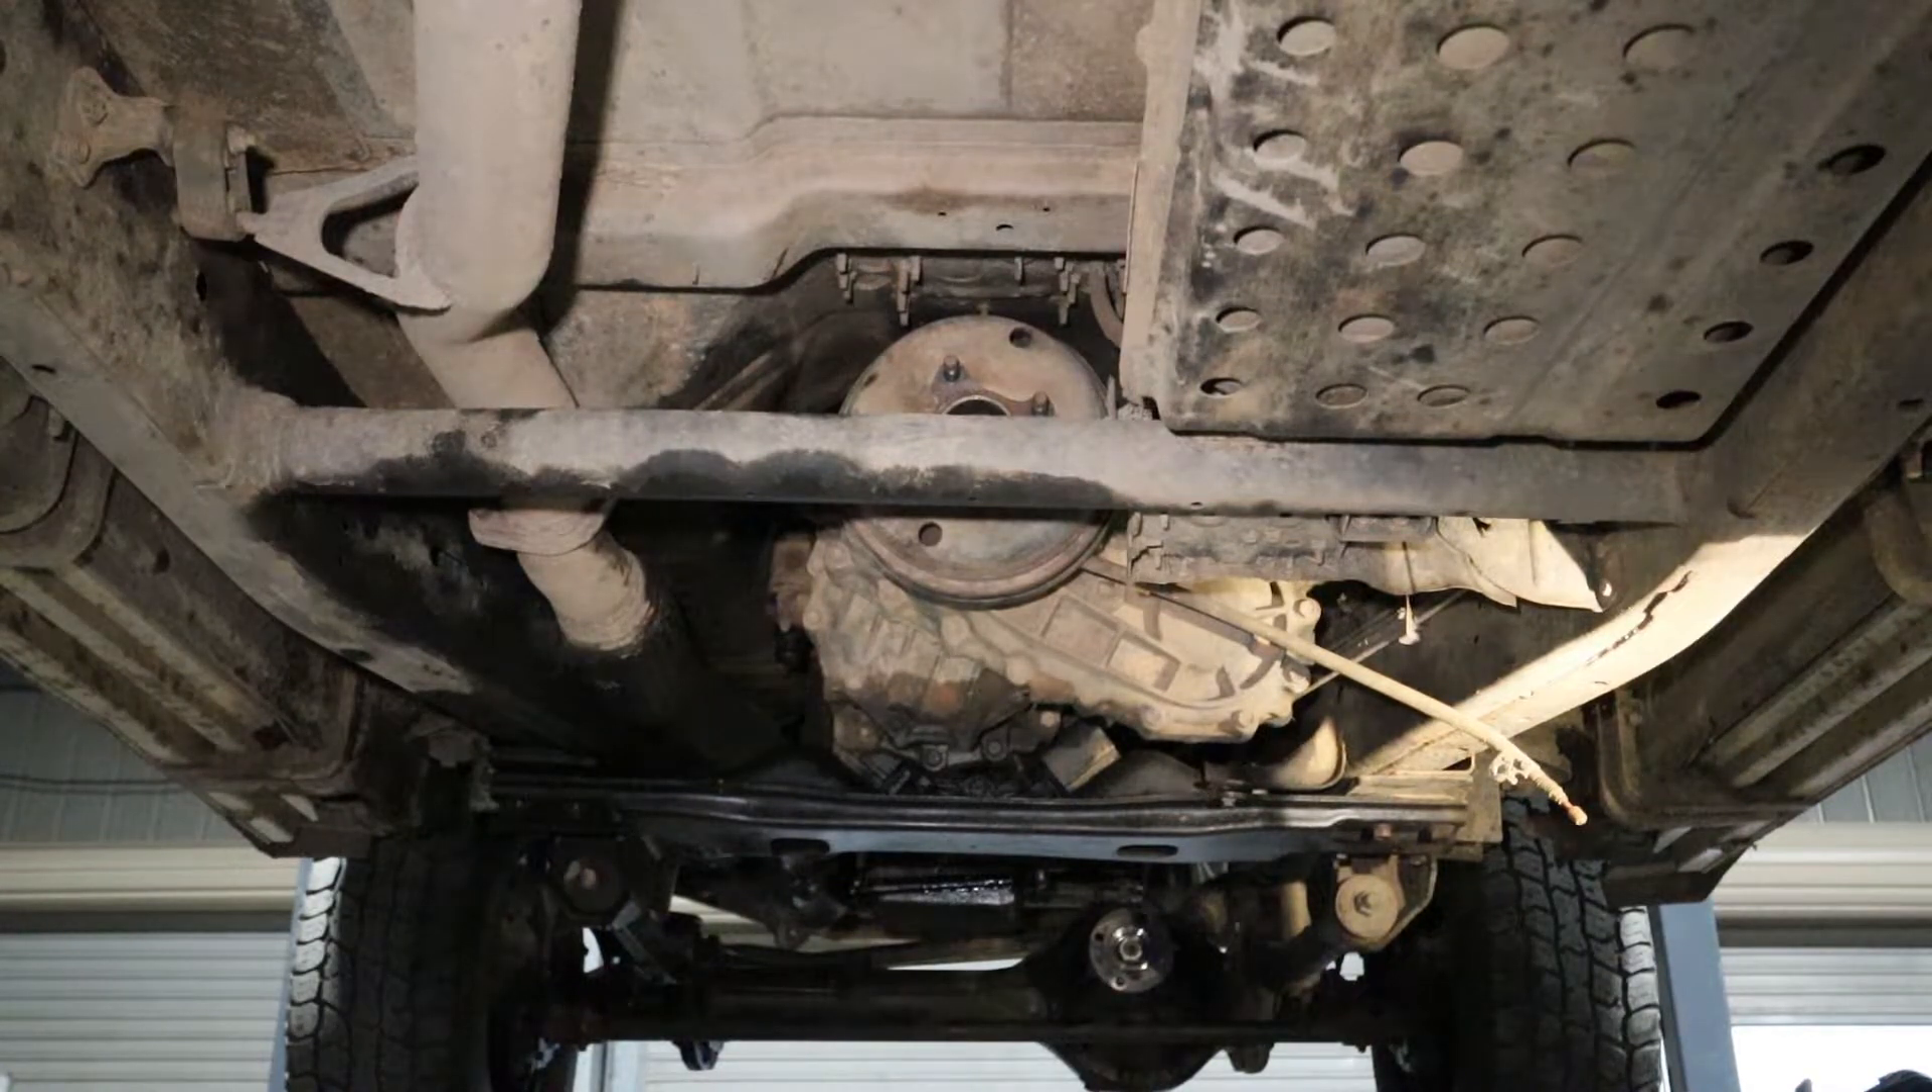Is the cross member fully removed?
No.